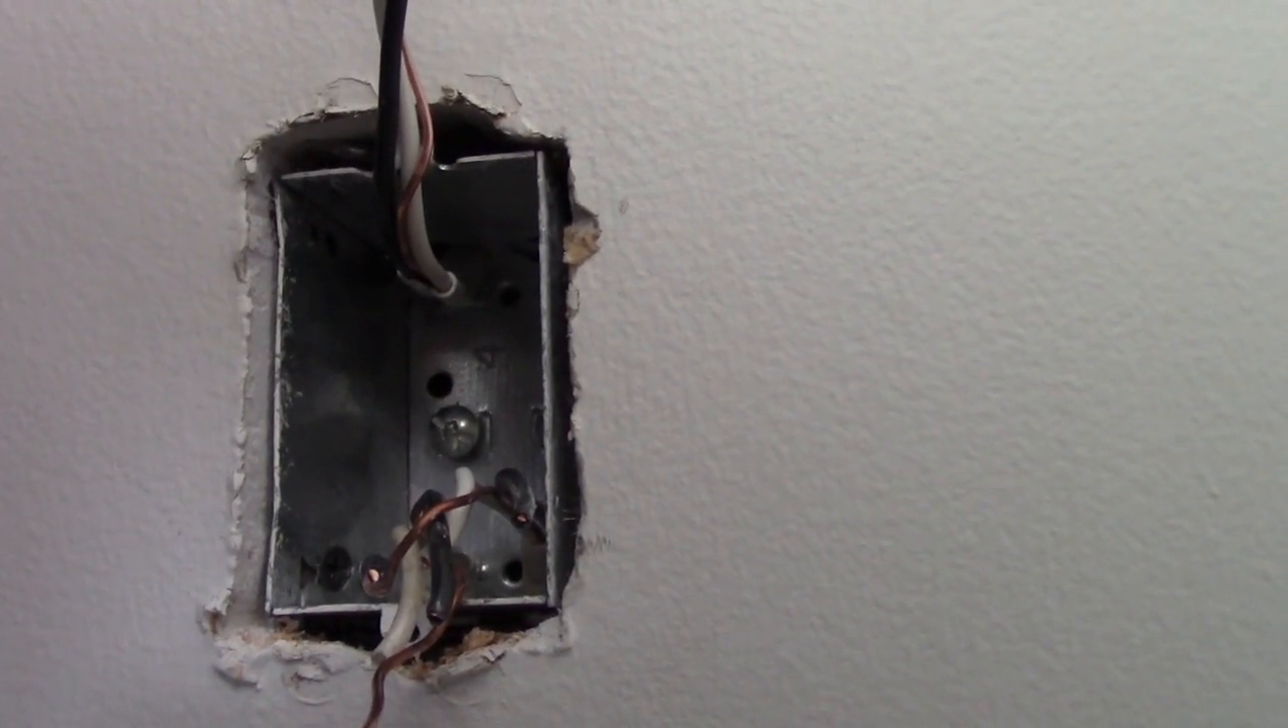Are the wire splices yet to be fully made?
Yes.